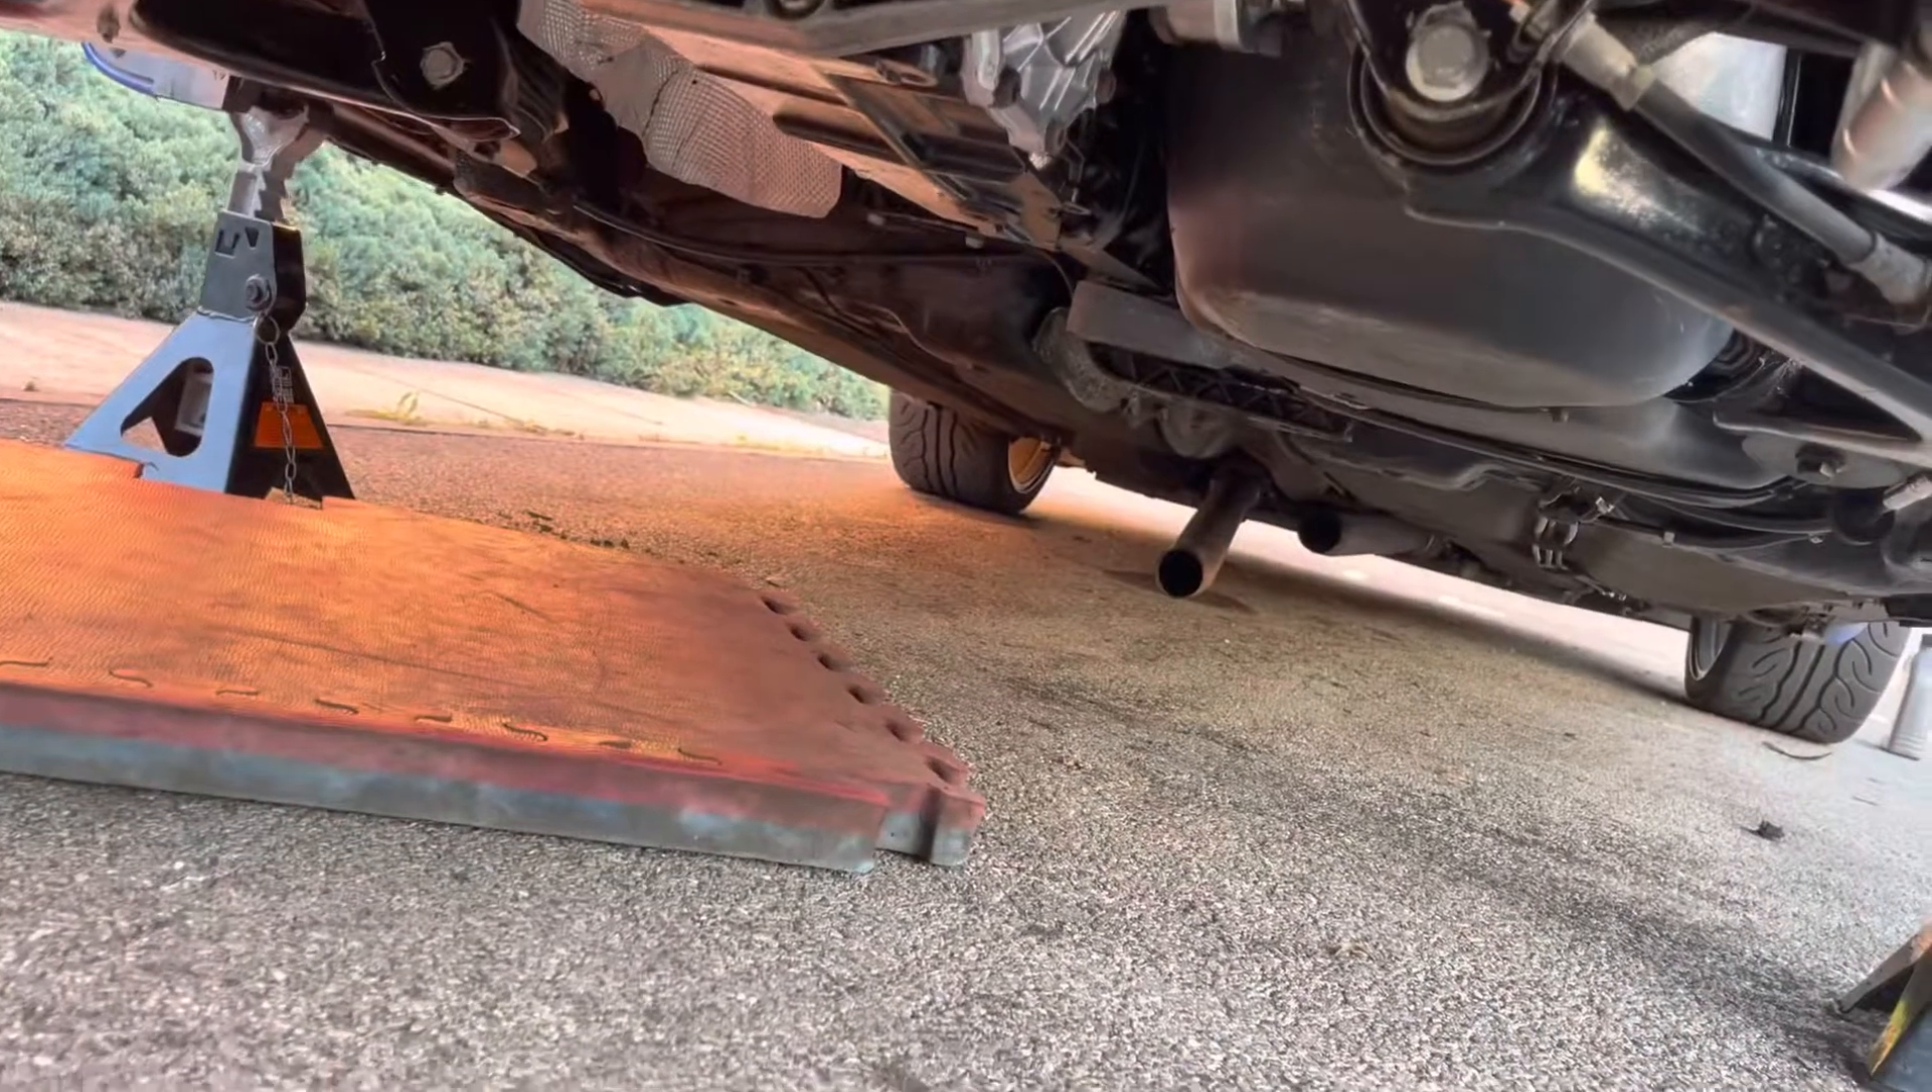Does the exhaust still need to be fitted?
Yes.